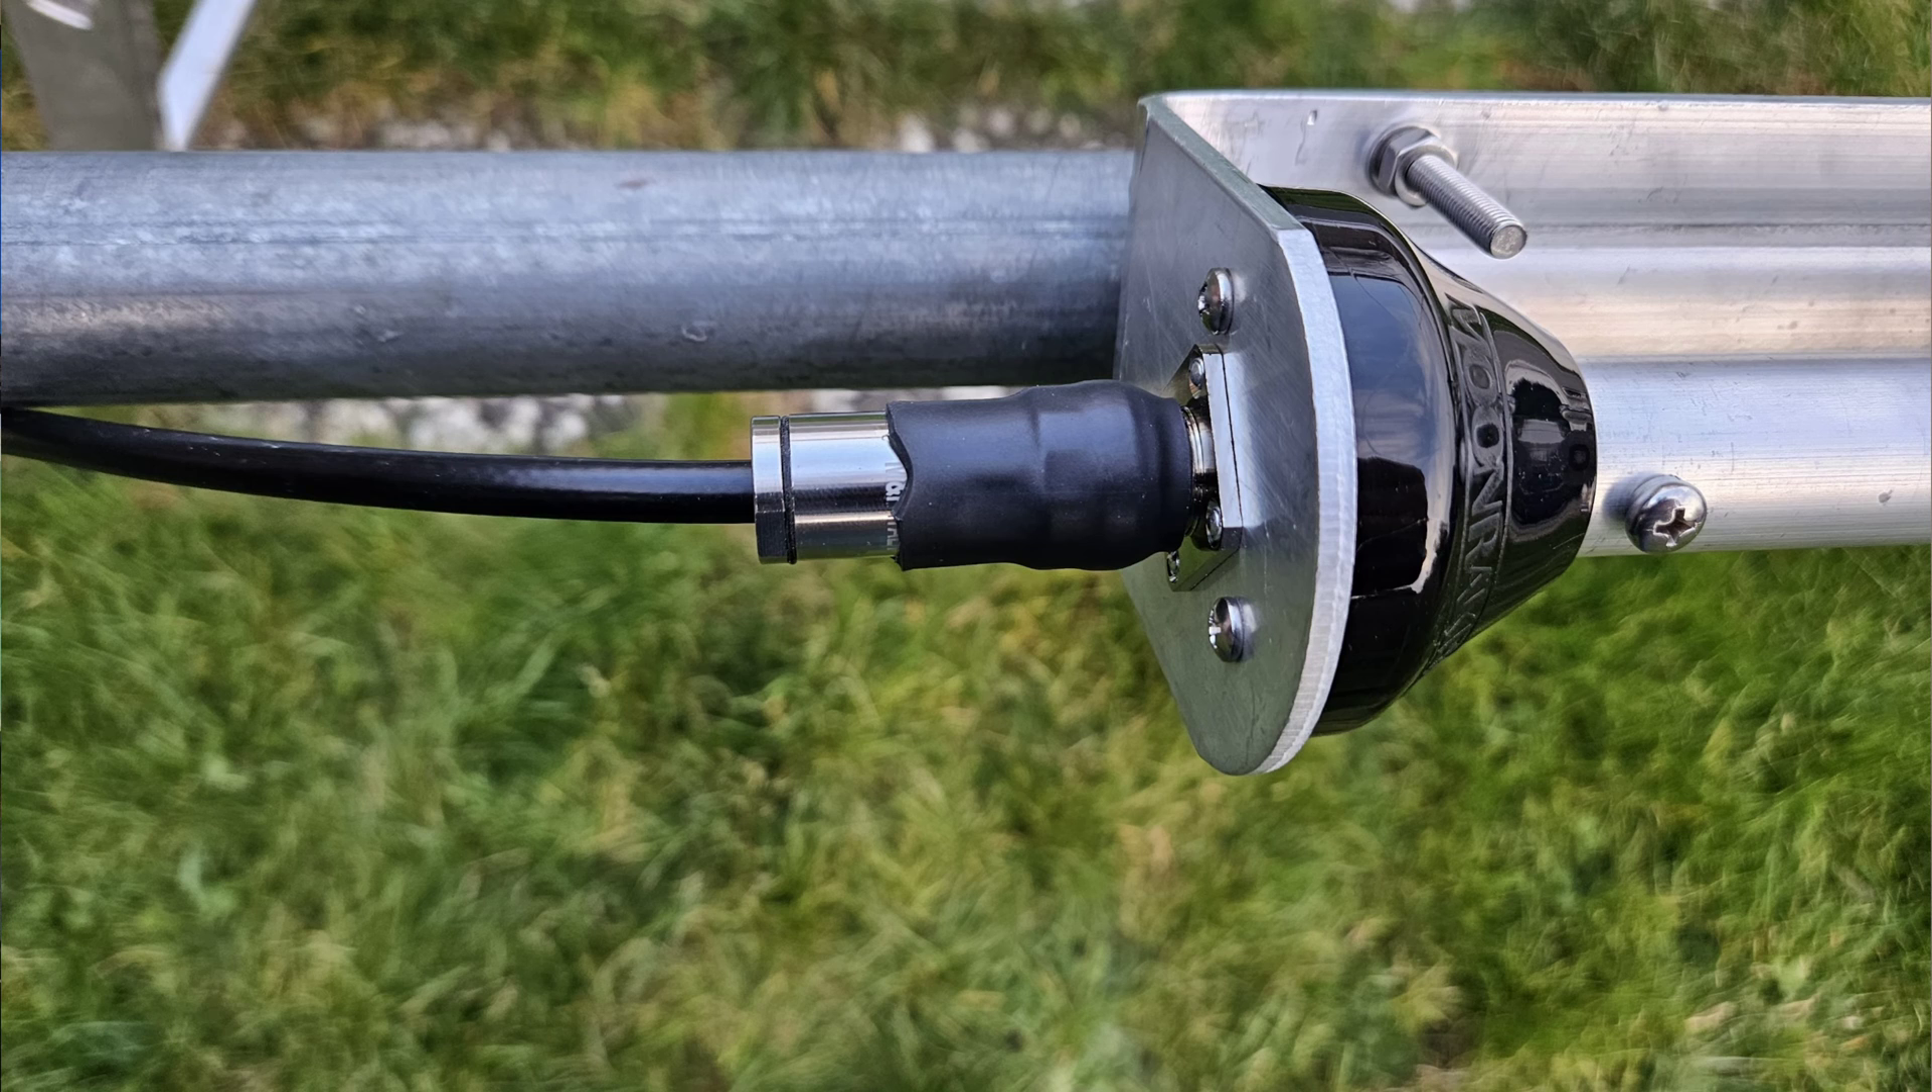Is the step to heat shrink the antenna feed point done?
Yes.